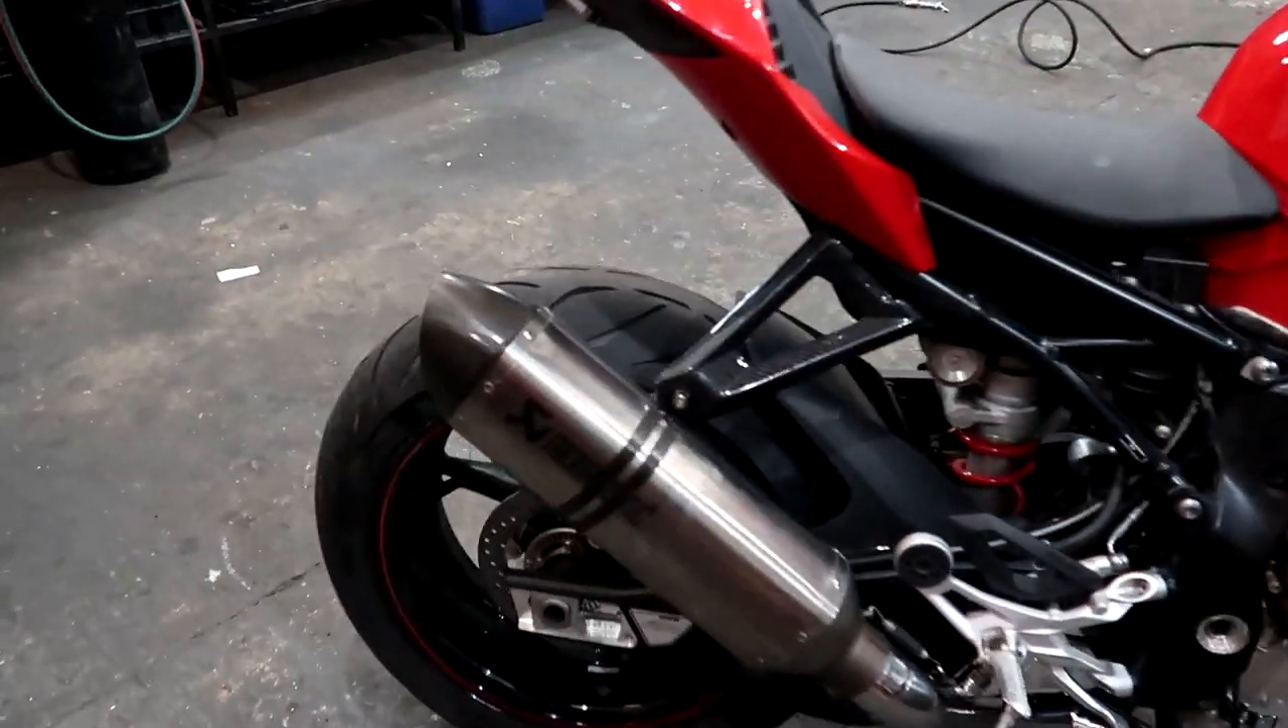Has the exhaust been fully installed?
Yes.